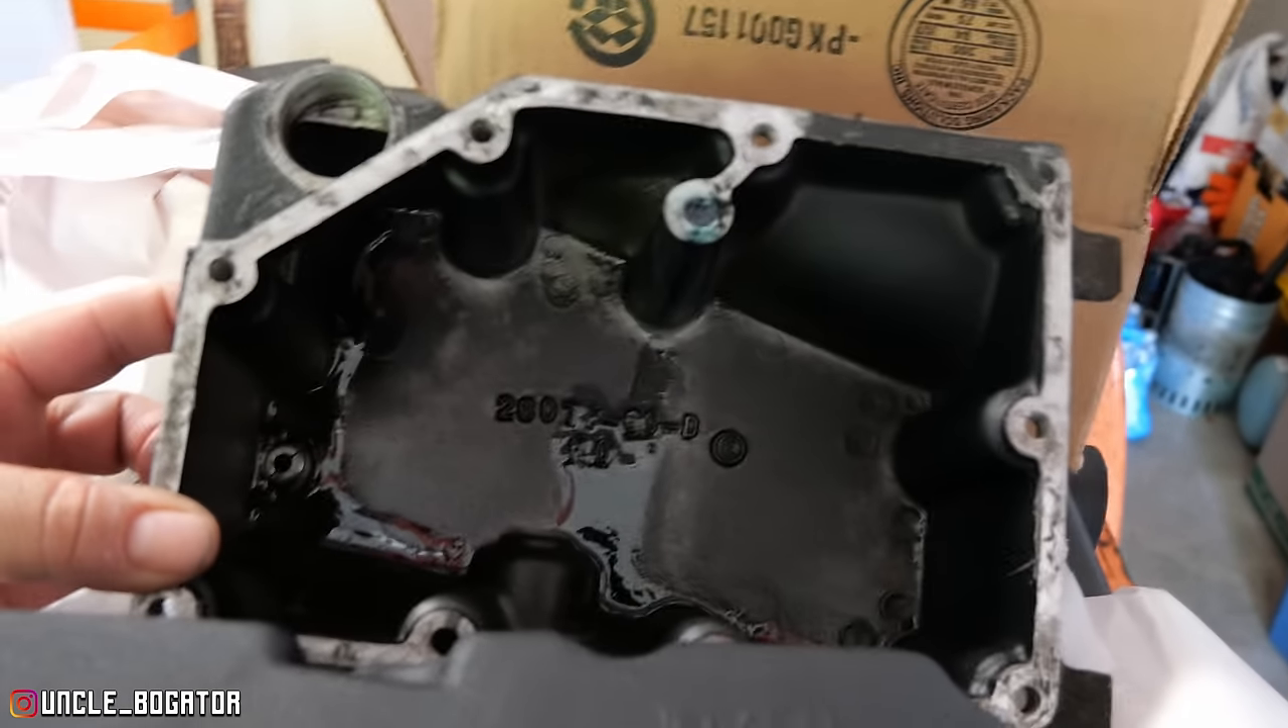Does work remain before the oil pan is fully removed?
No.